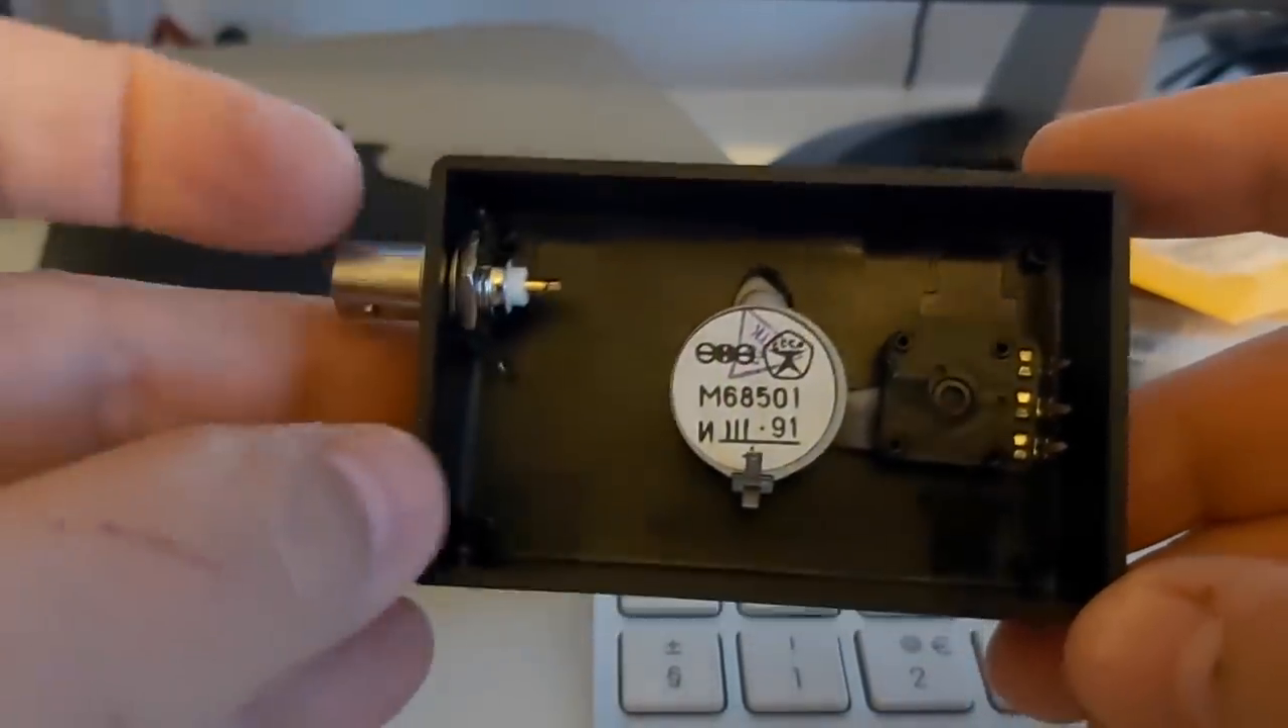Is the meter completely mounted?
Yes.